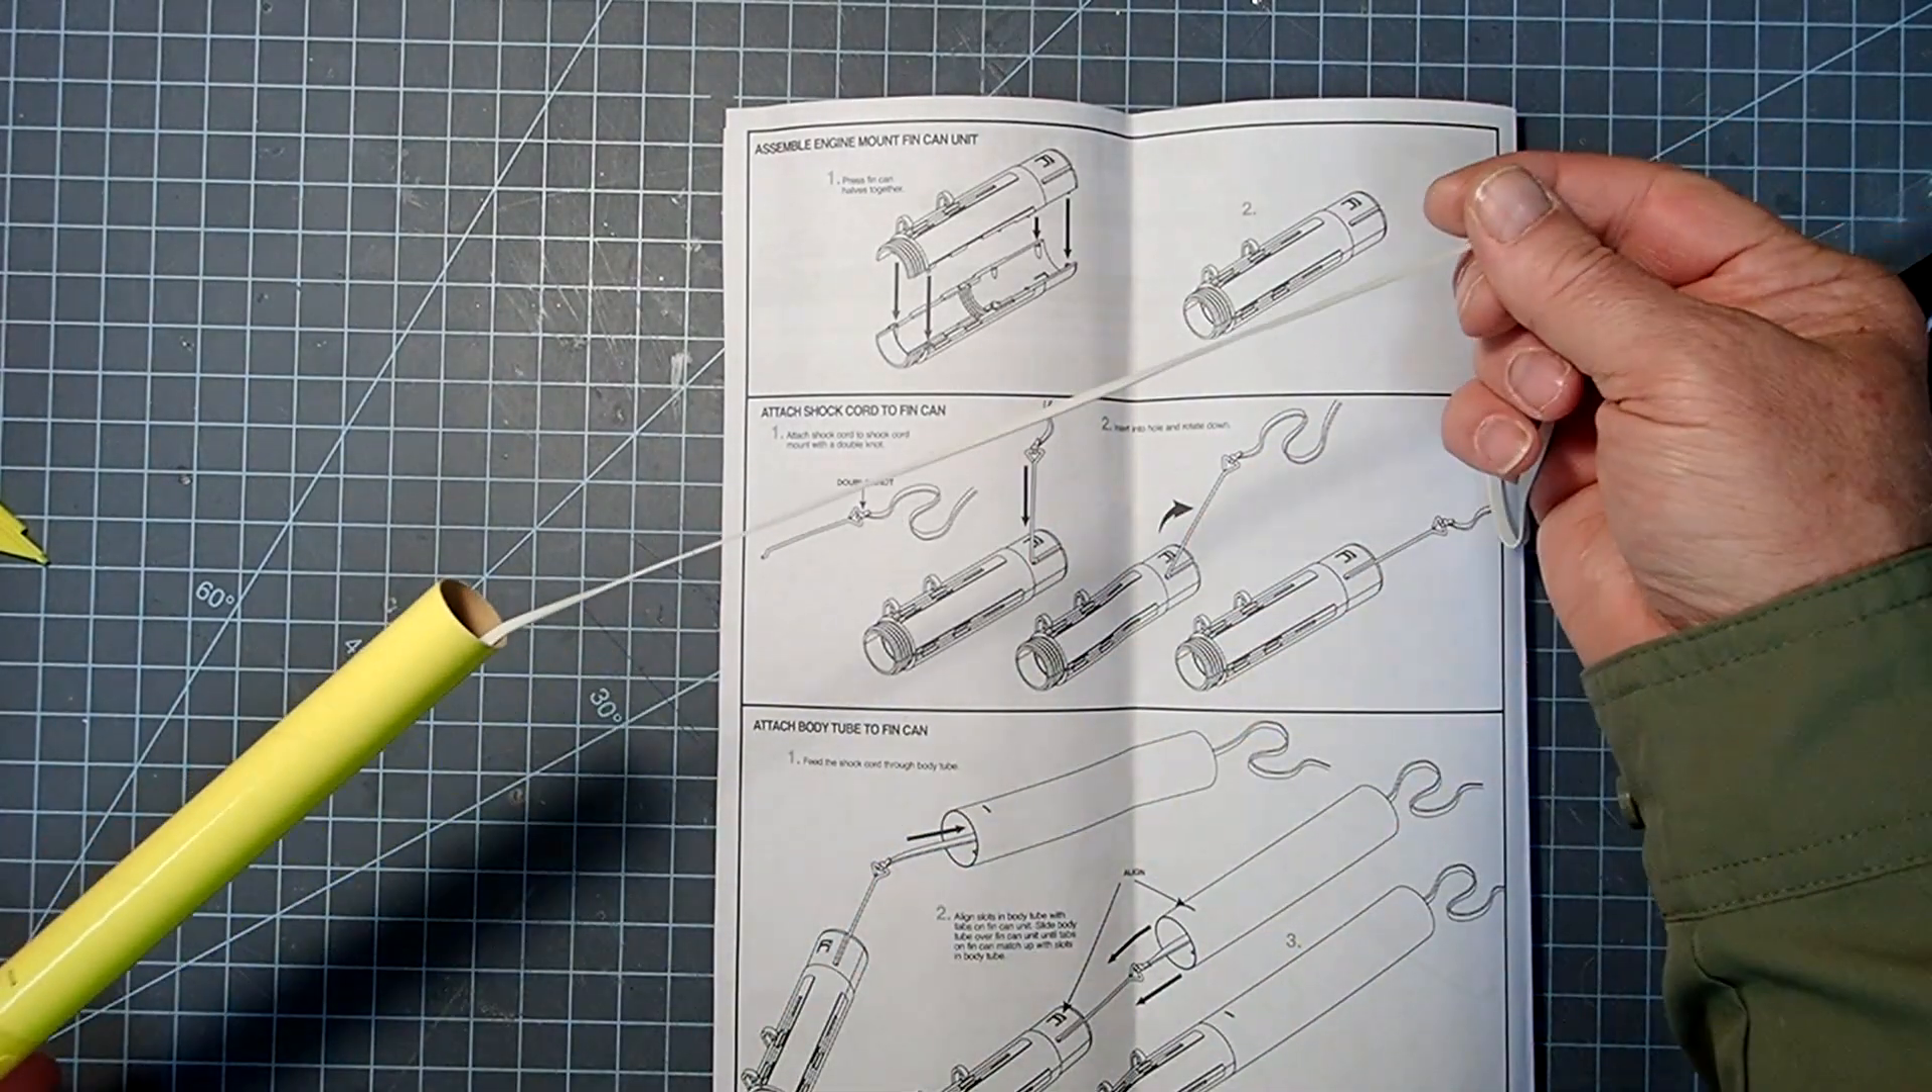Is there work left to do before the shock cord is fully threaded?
No.